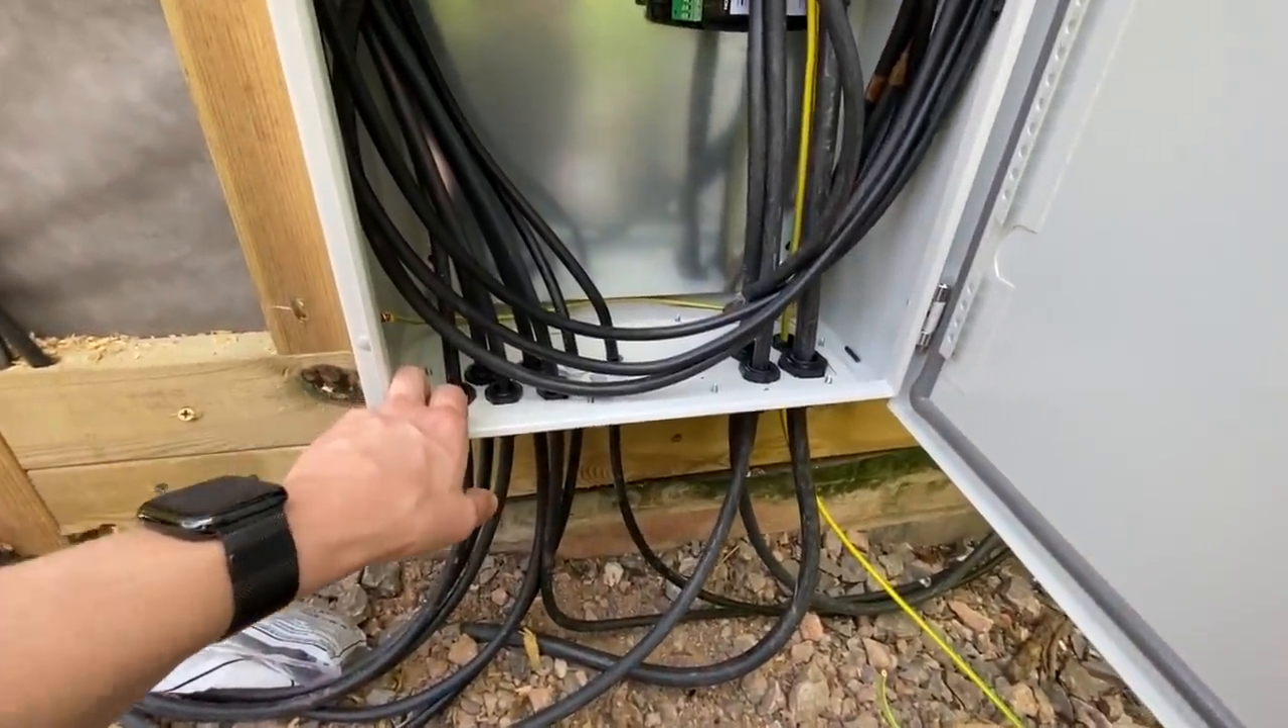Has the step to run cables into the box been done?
Yes.